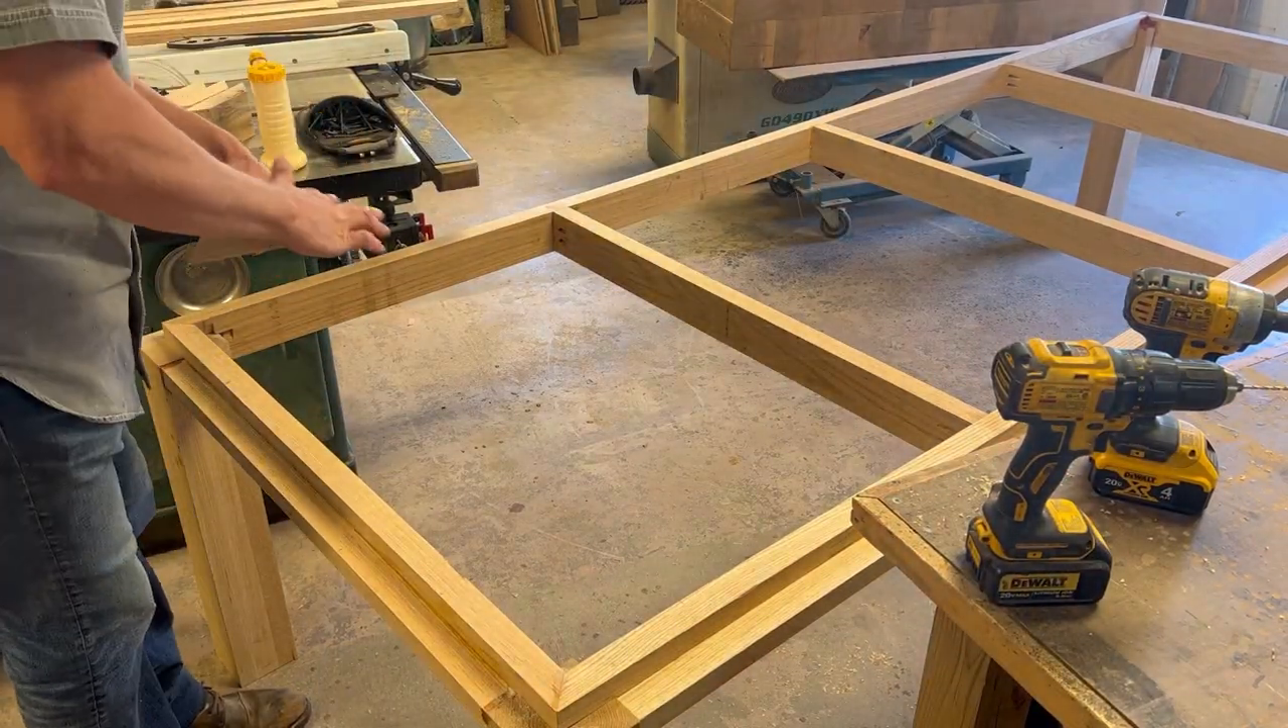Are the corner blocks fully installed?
No.